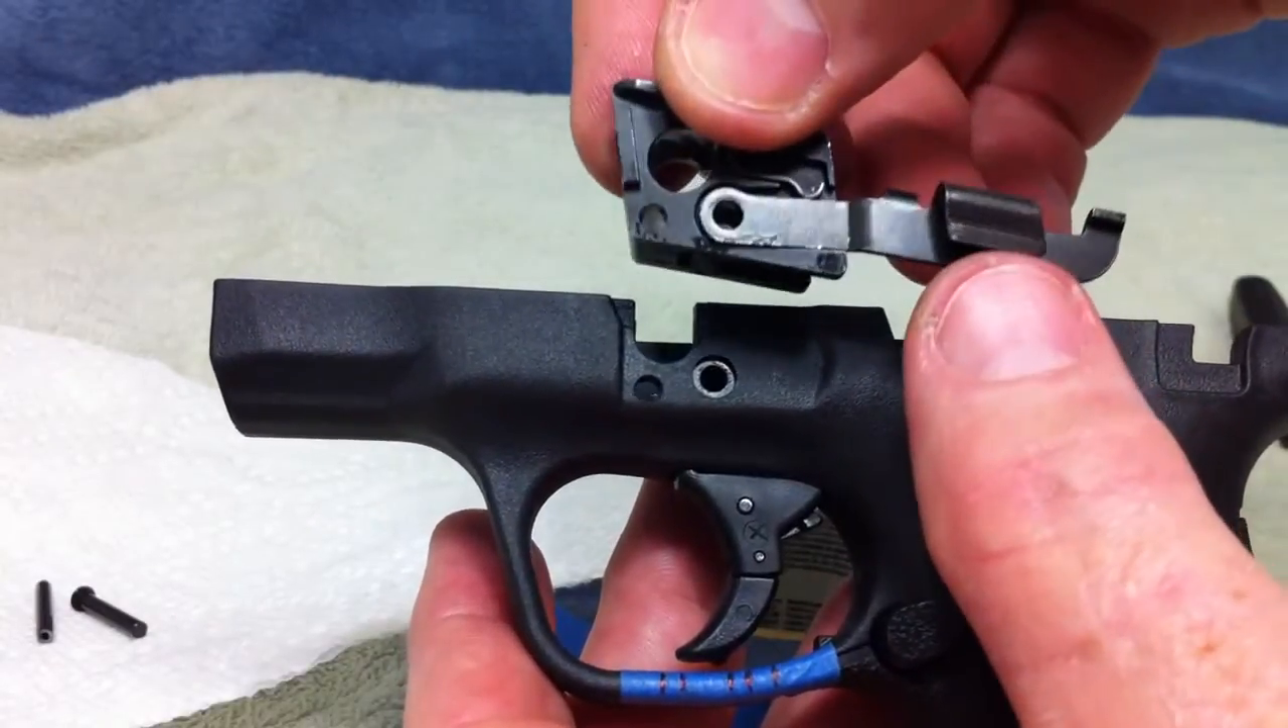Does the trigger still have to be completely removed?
Yes.